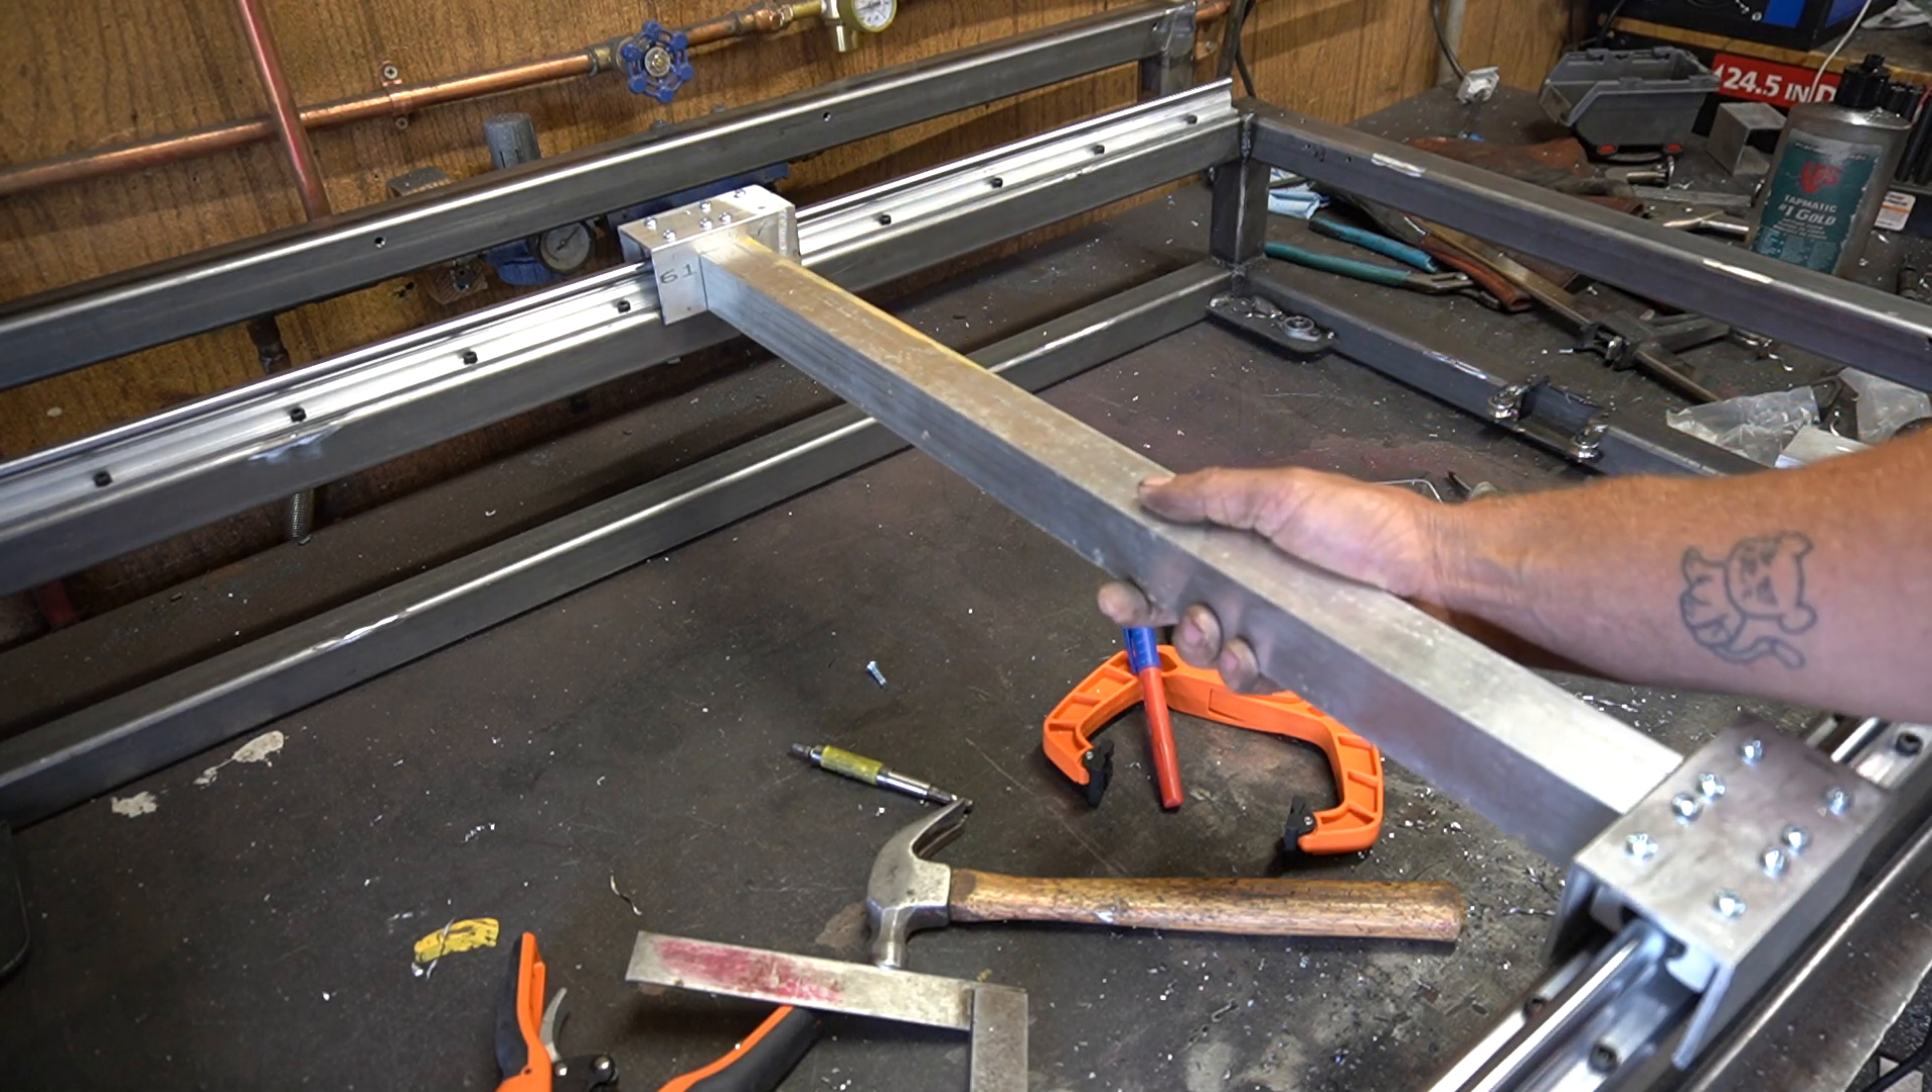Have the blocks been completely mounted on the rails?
Yes.